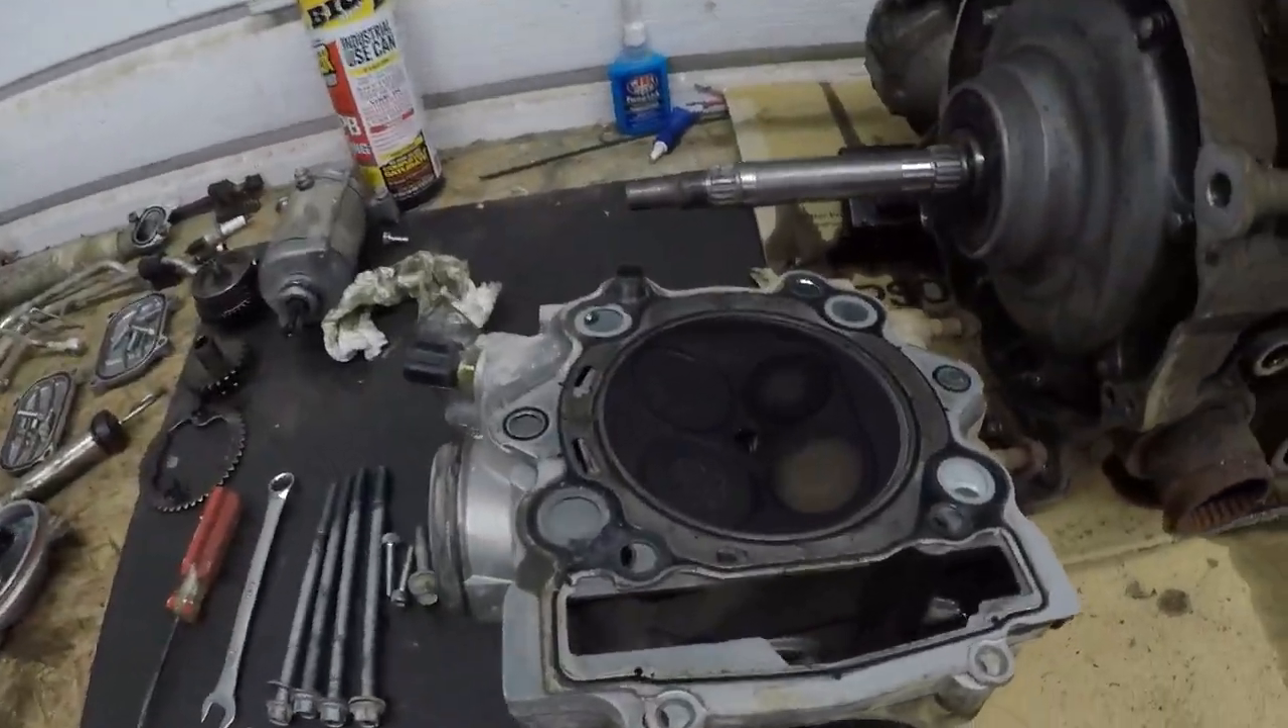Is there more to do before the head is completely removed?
No.